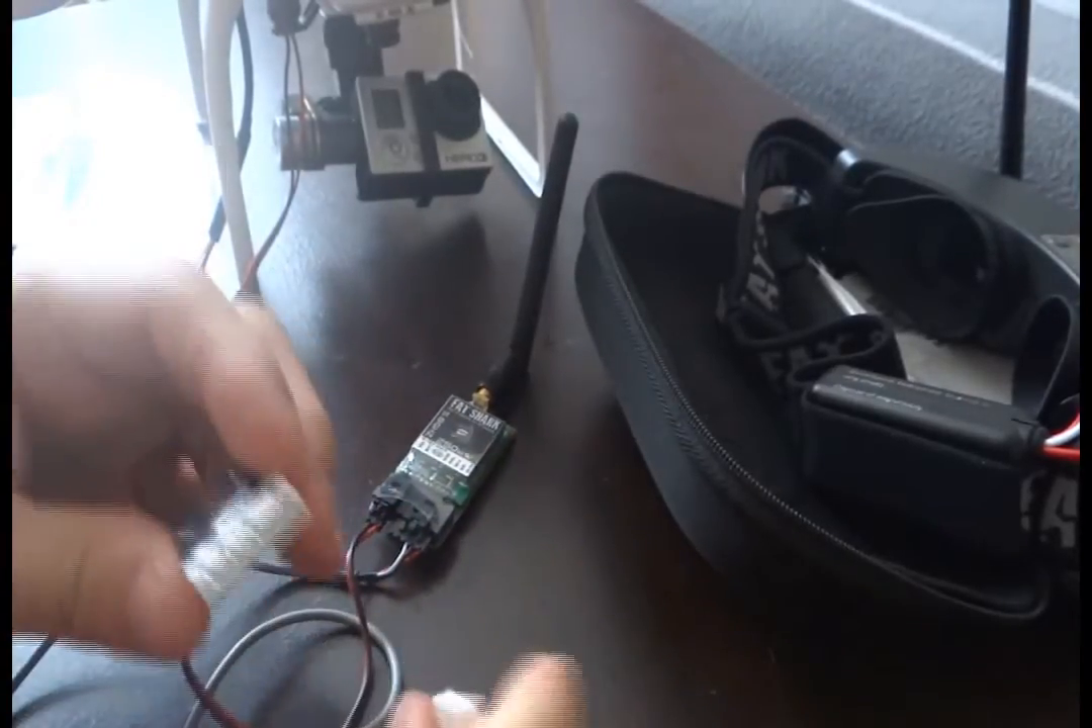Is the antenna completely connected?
Yes.